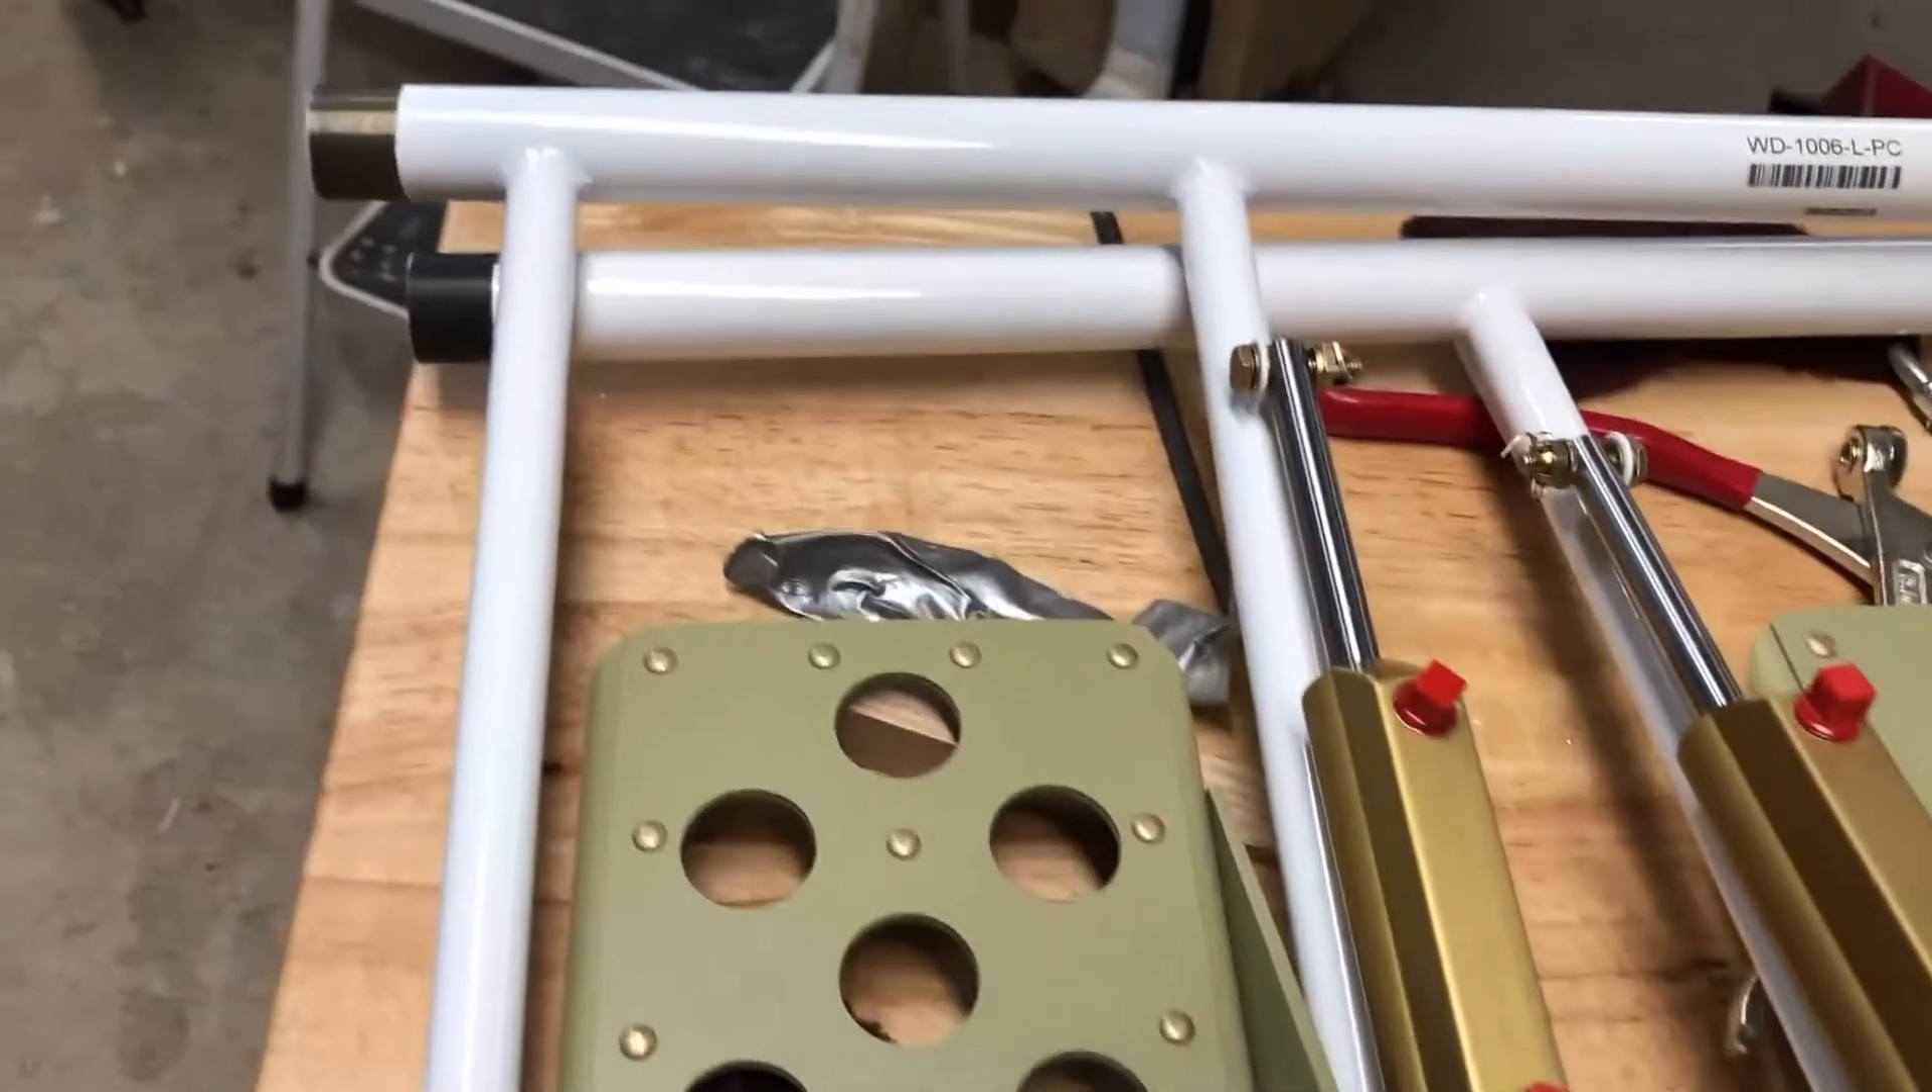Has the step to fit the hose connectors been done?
No.